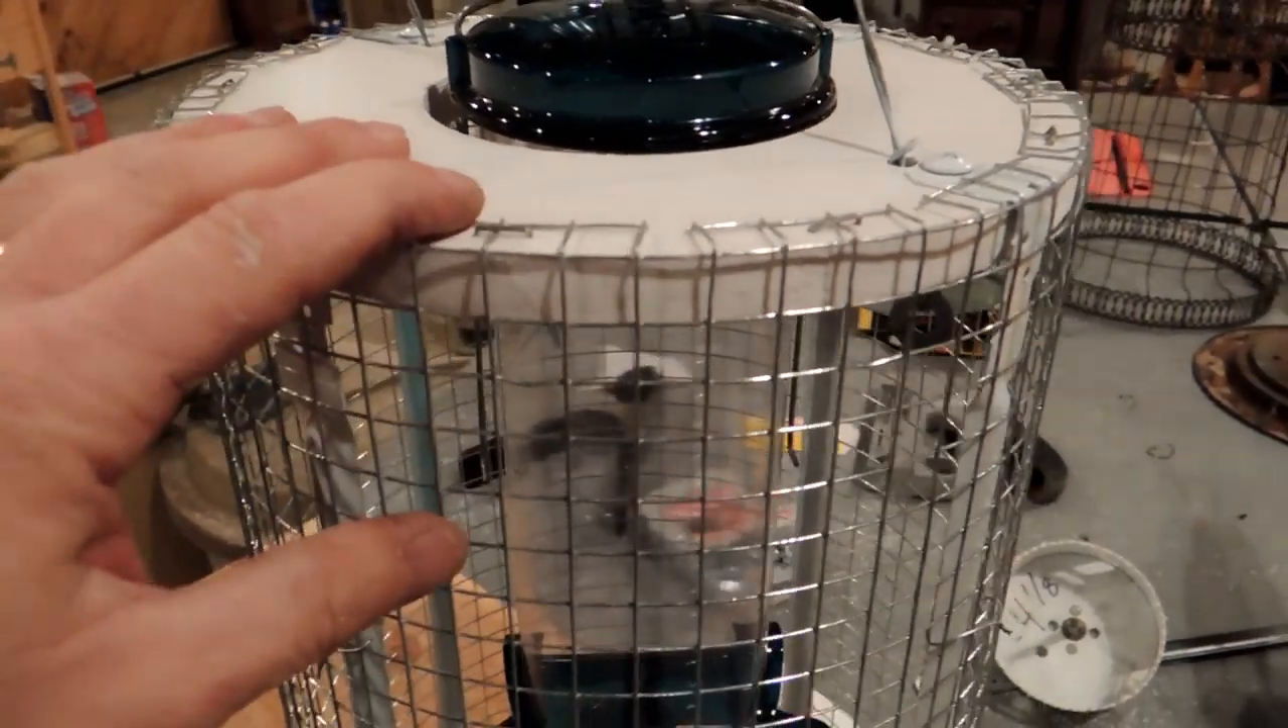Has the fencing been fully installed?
Yes.